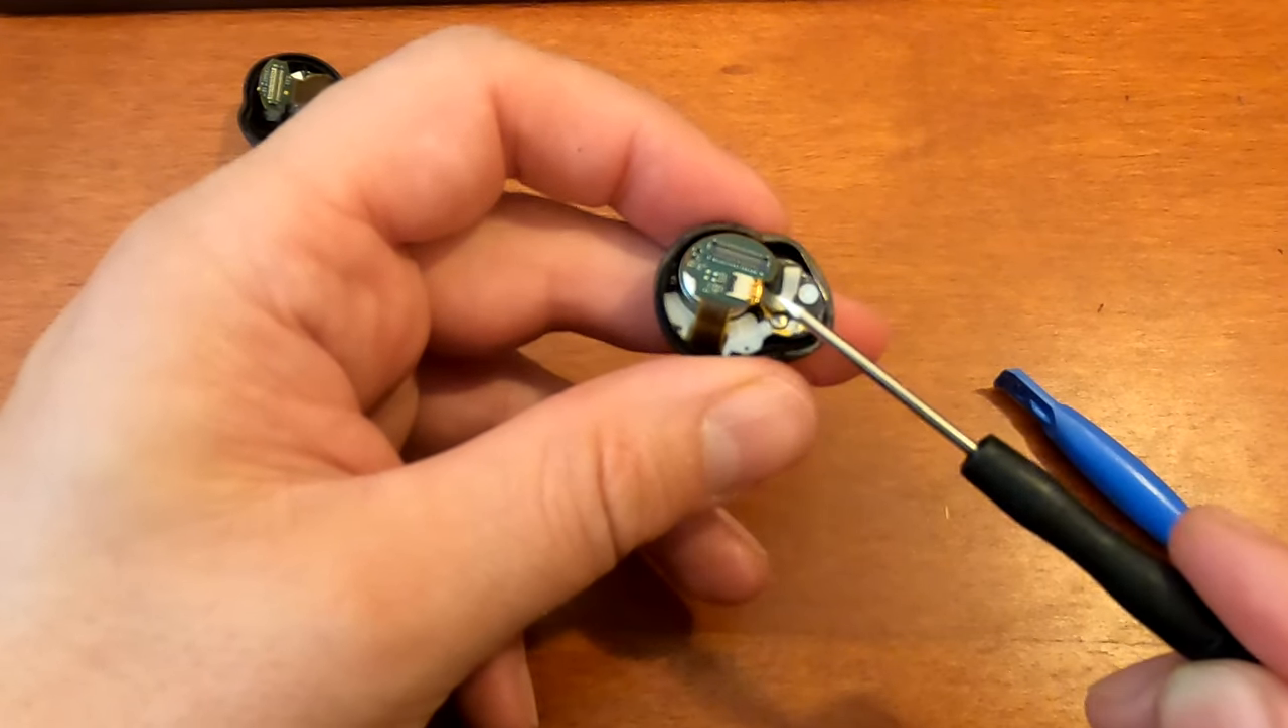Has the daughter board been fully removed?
No.